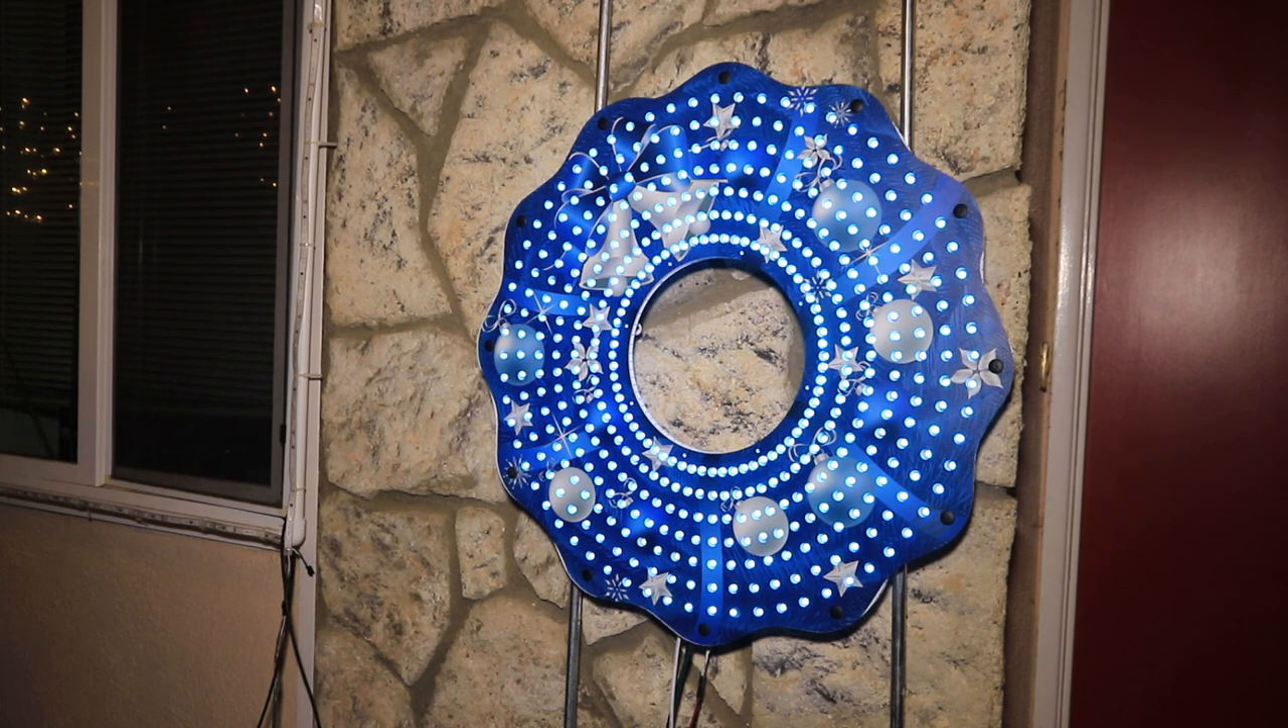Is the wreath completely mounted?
Yes.